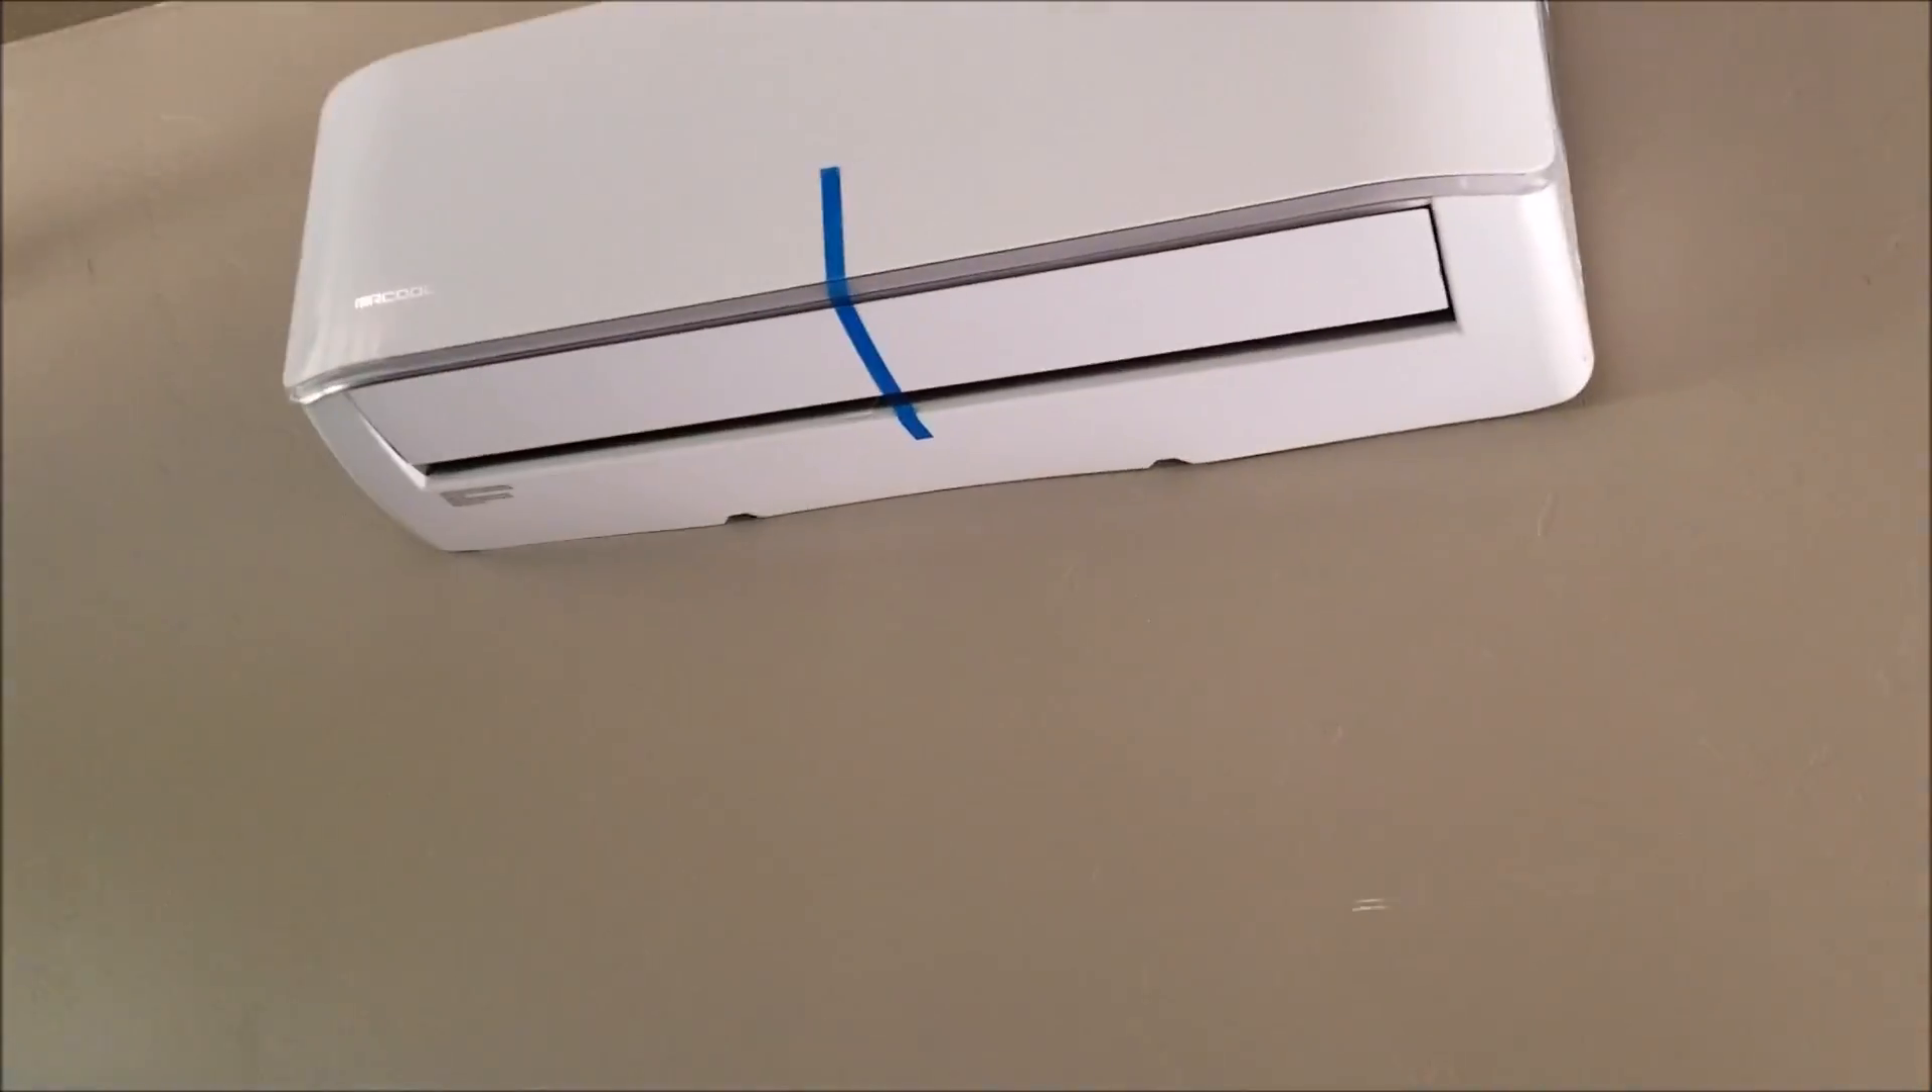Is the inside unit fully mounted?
Yes.